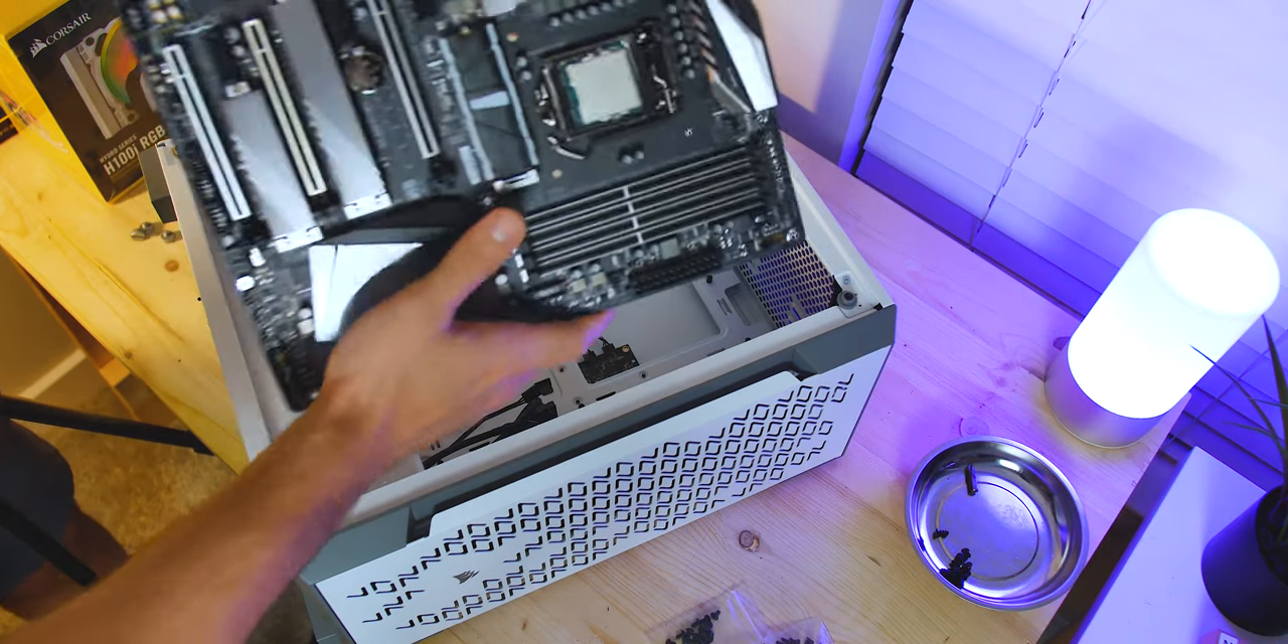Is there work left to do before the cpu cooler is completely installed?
Yes.